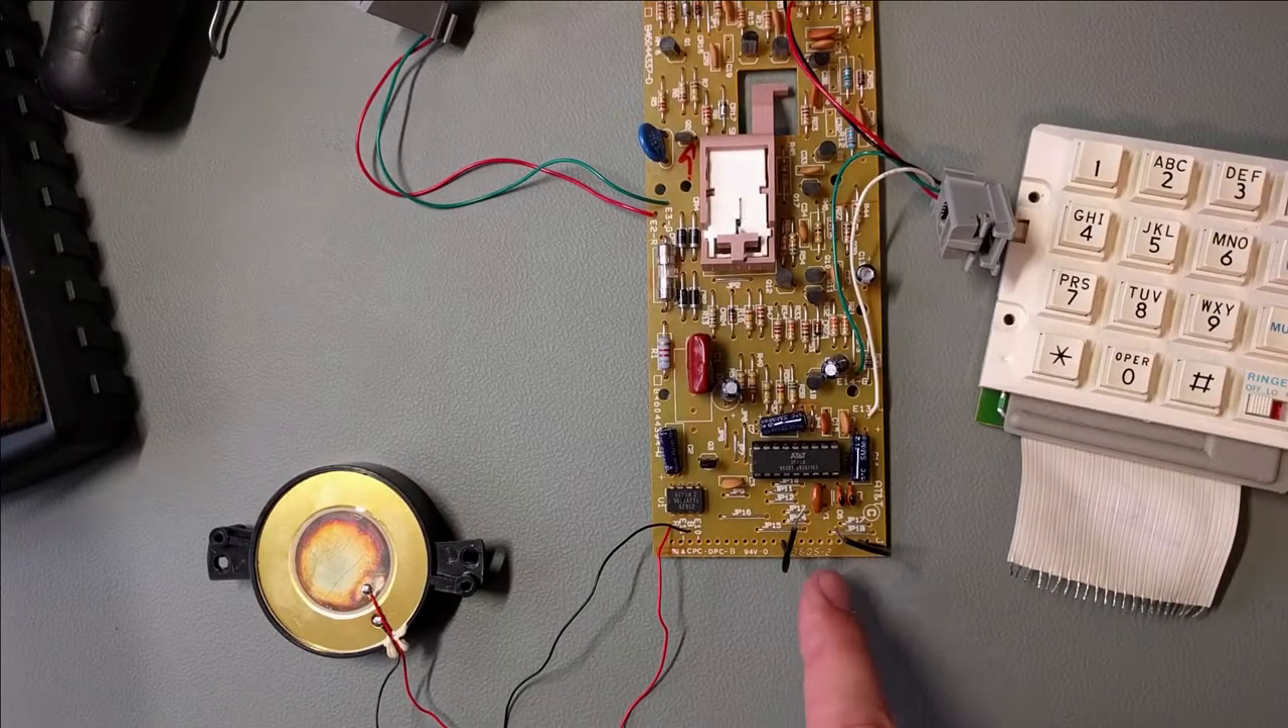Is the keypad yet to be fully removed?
No.